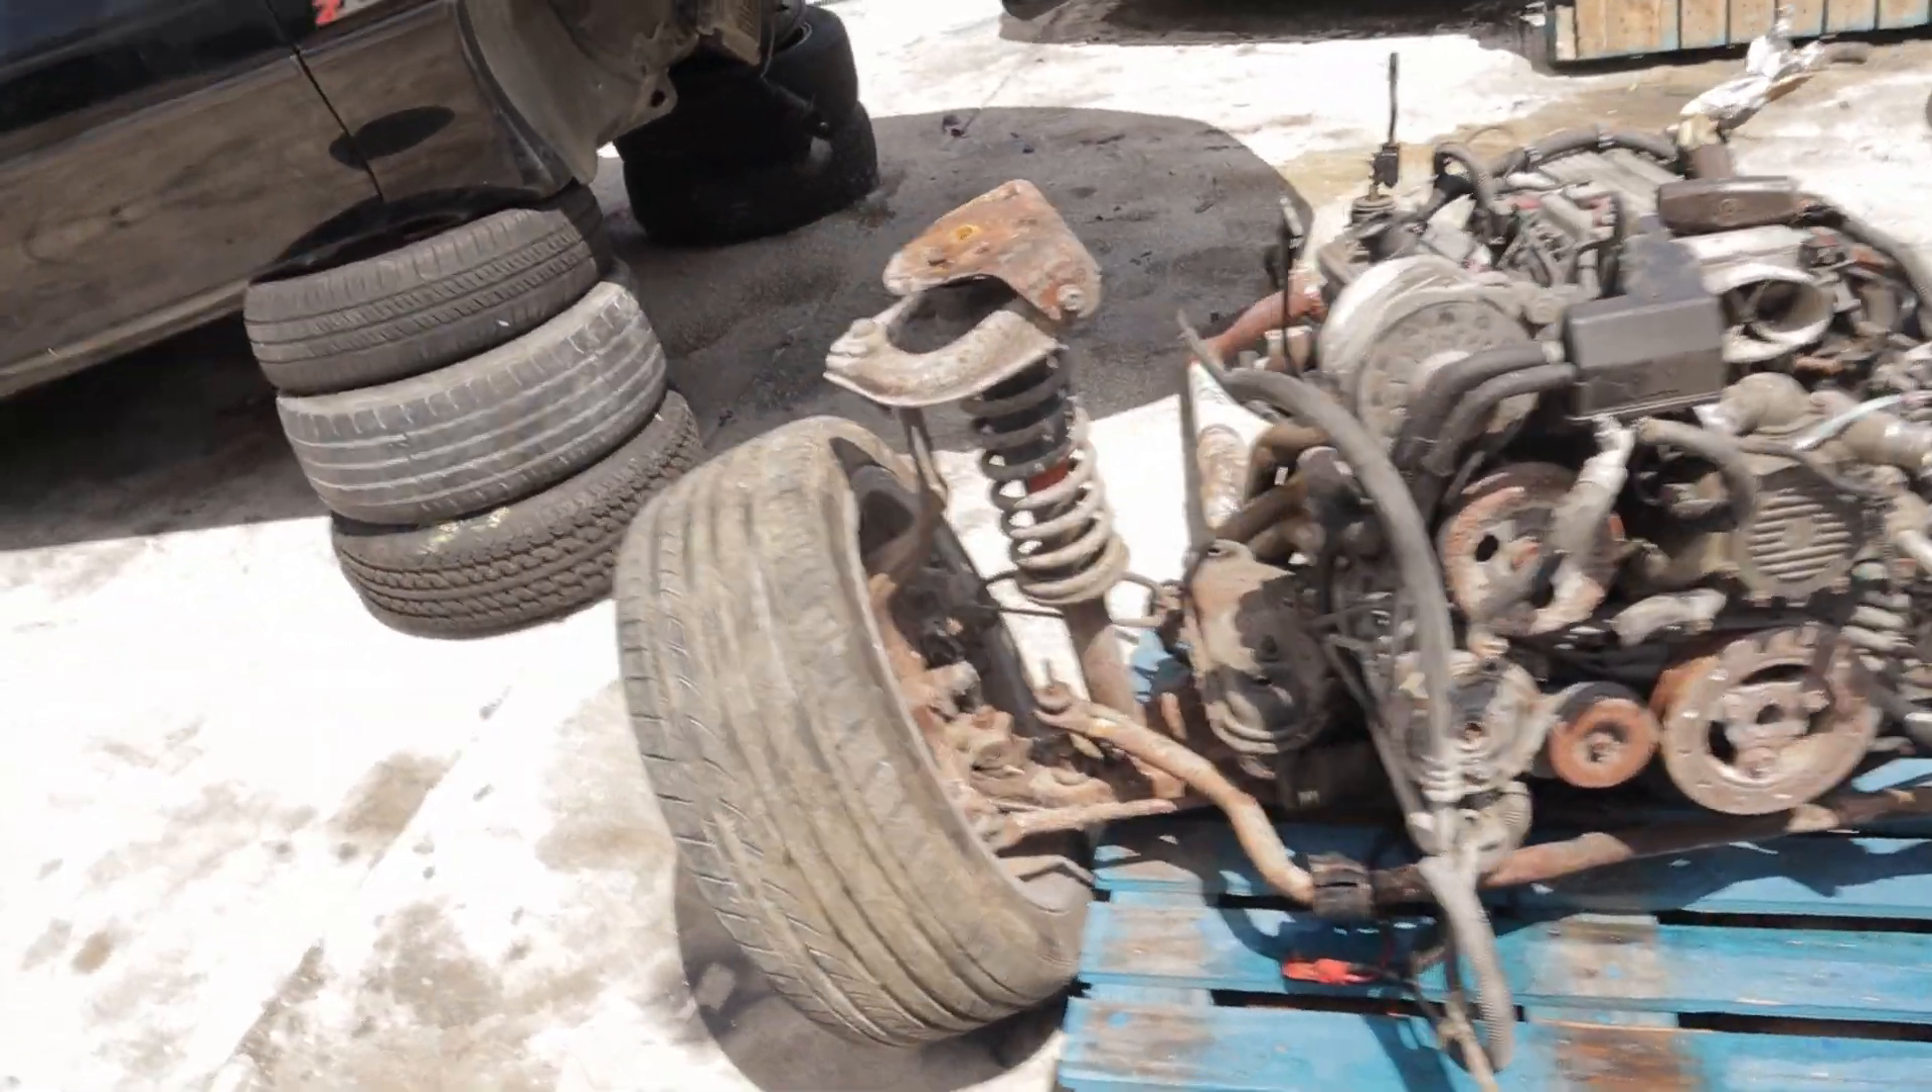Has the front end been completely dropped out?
Yes.